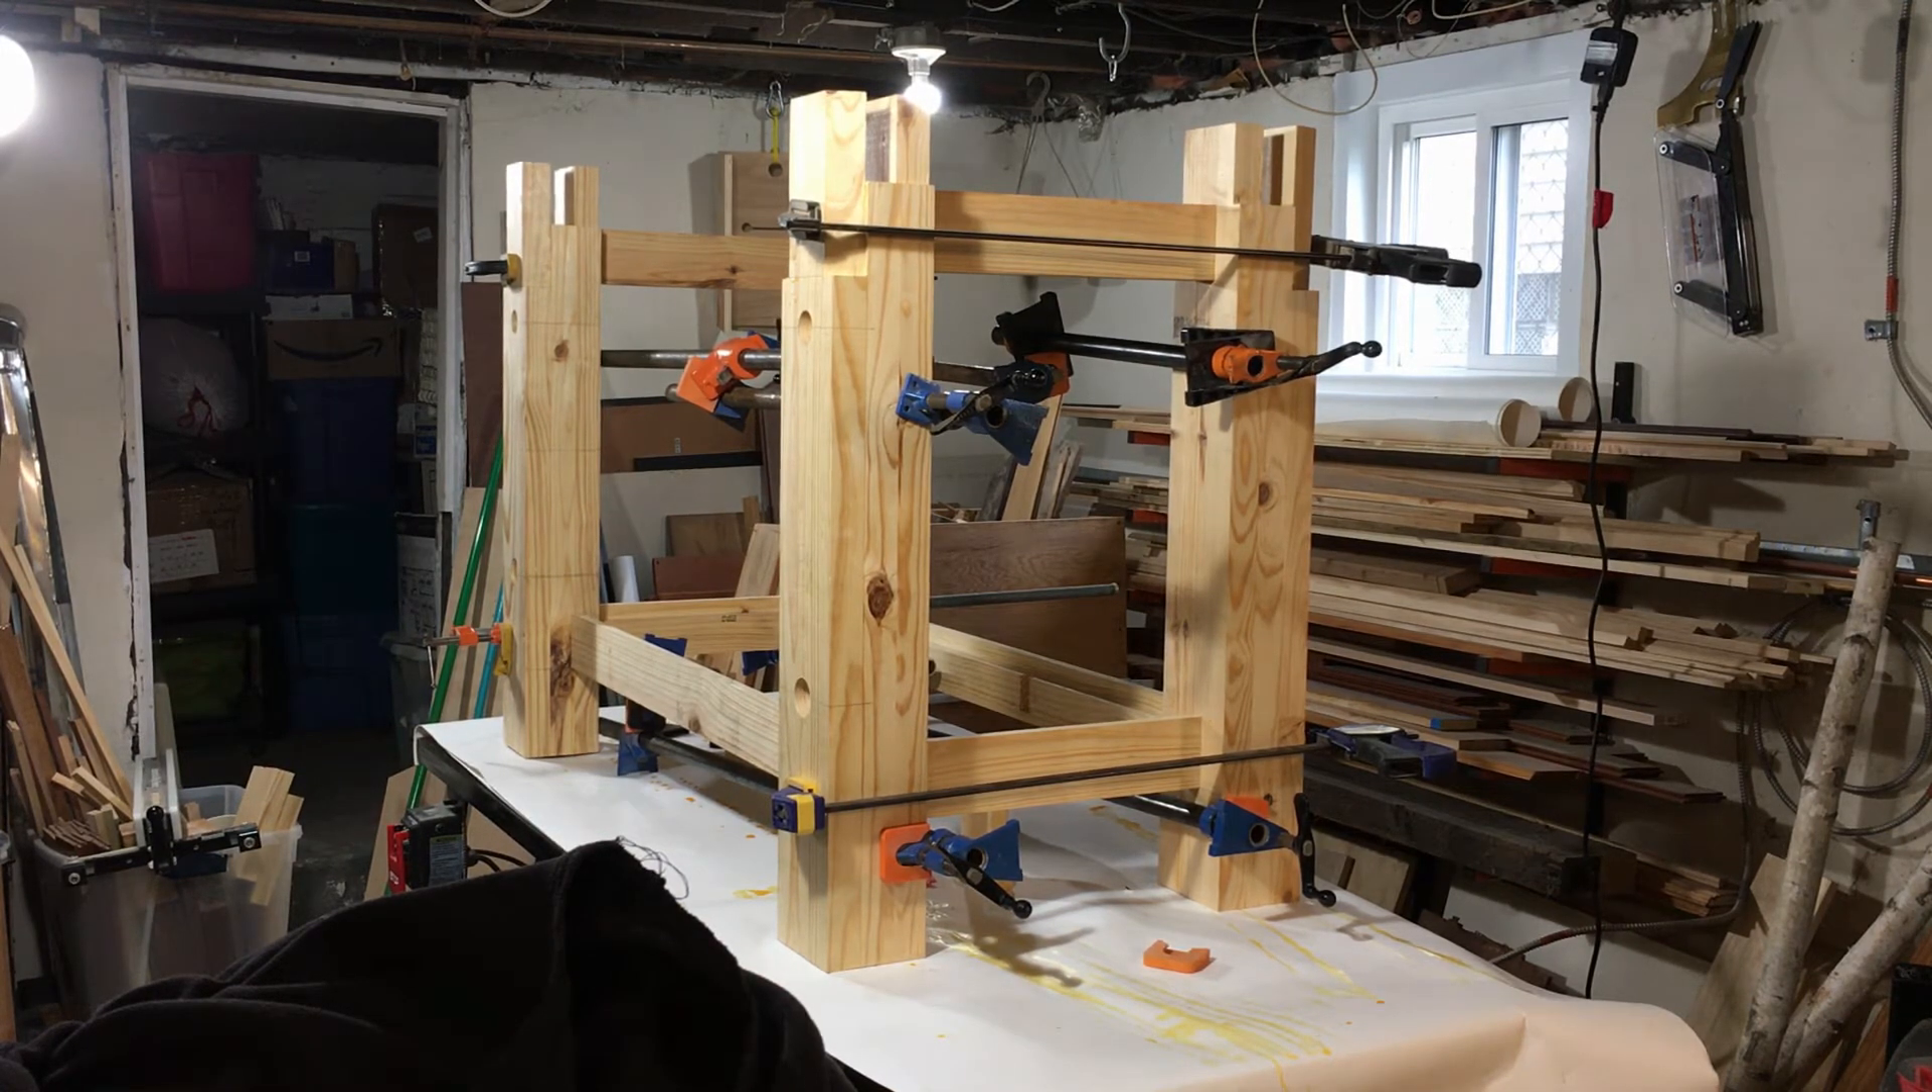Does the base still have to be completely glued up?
No.